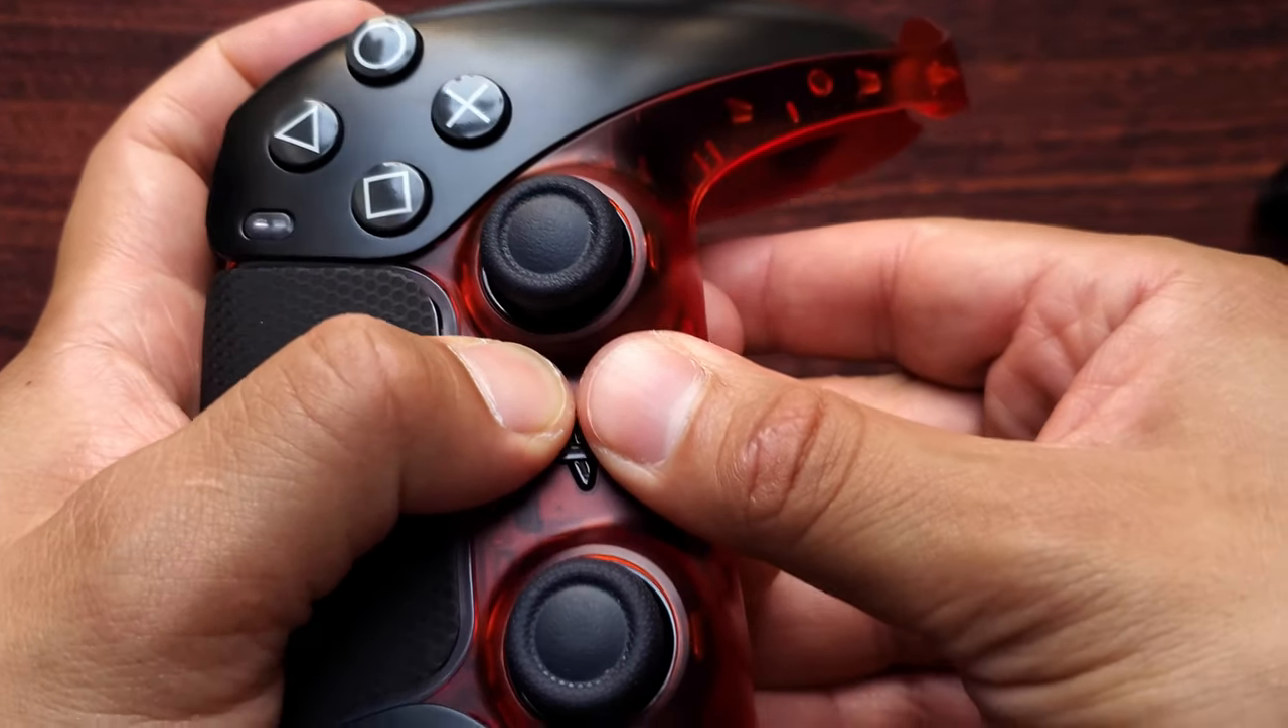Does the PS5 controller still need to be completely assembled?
Yes.